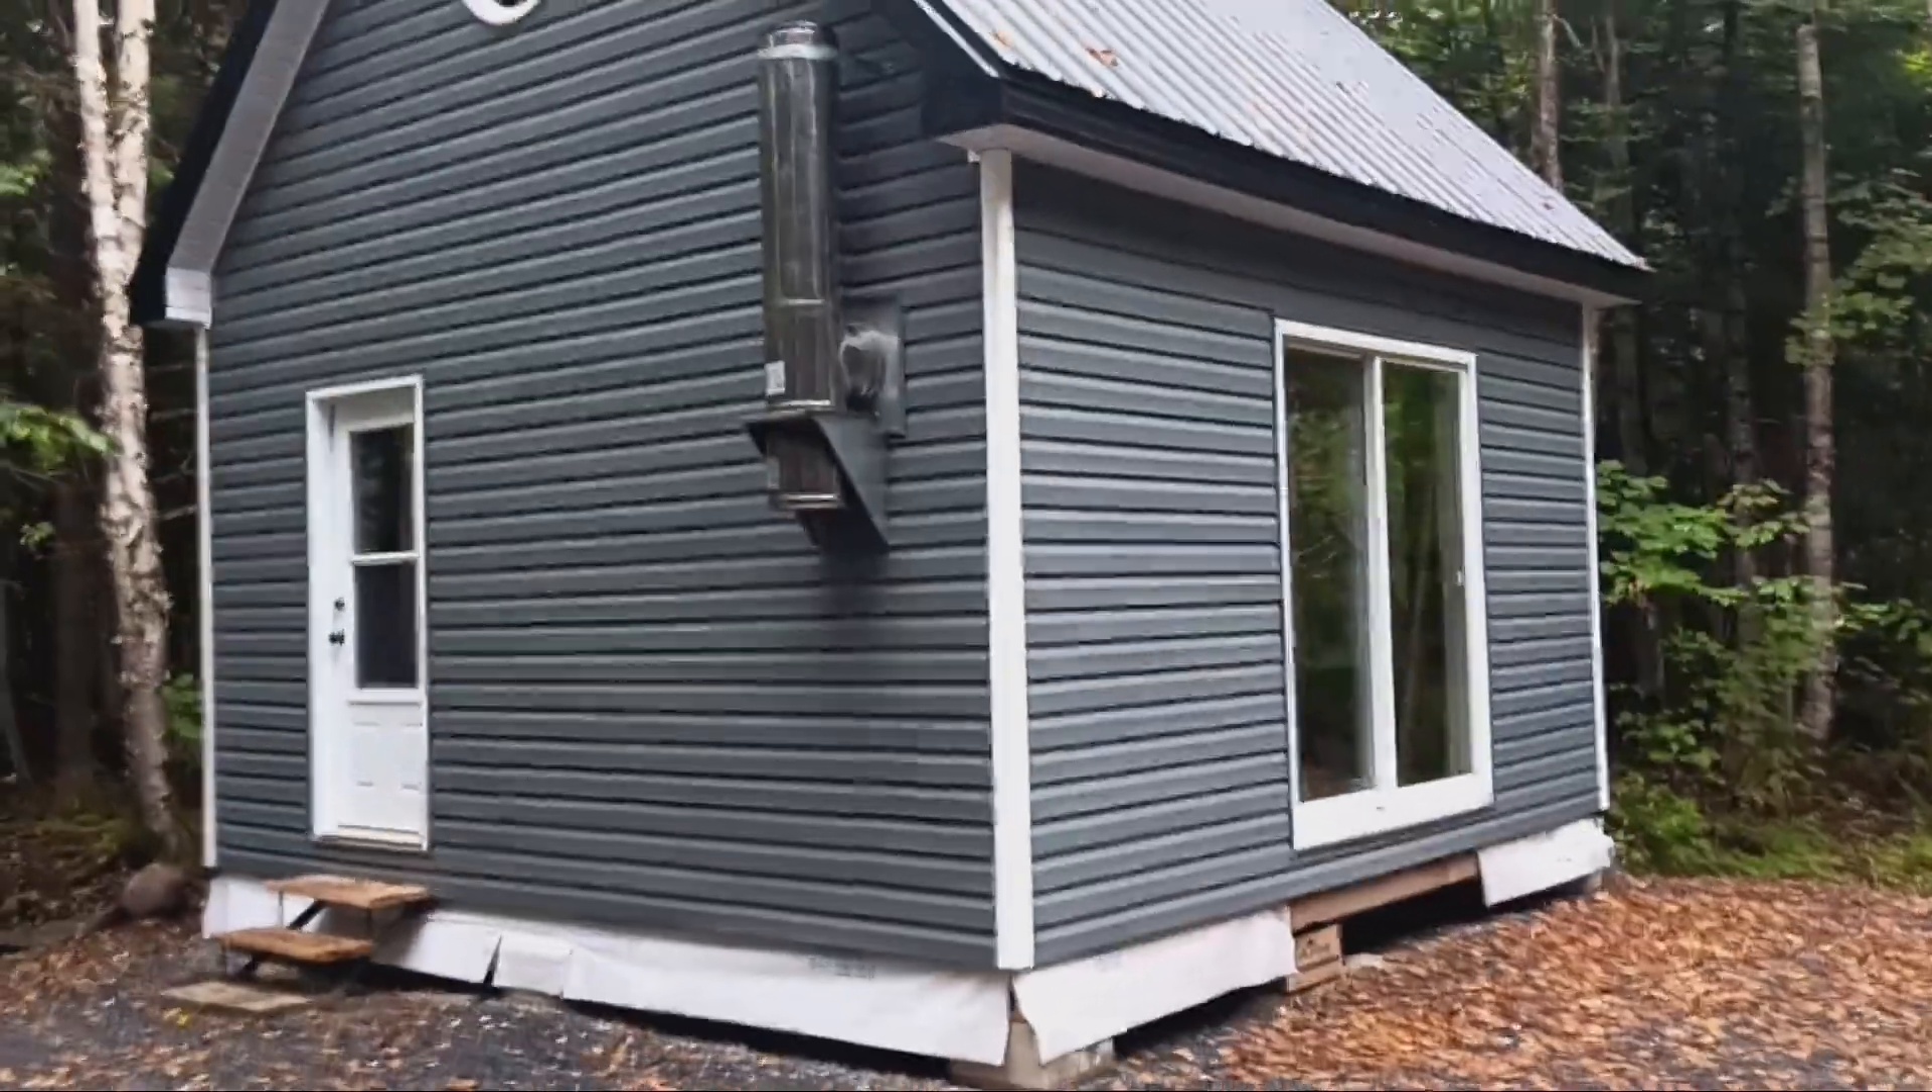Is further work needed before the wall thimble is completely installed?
No.